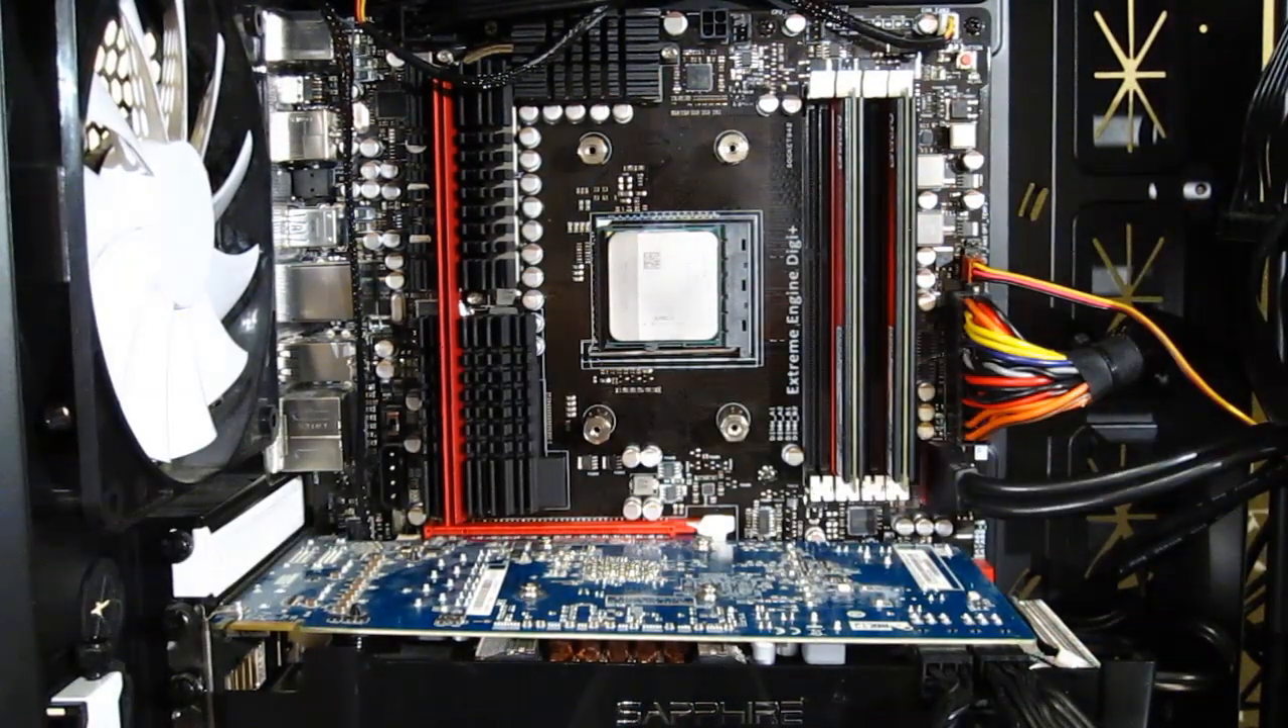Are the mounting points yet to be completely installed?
No.